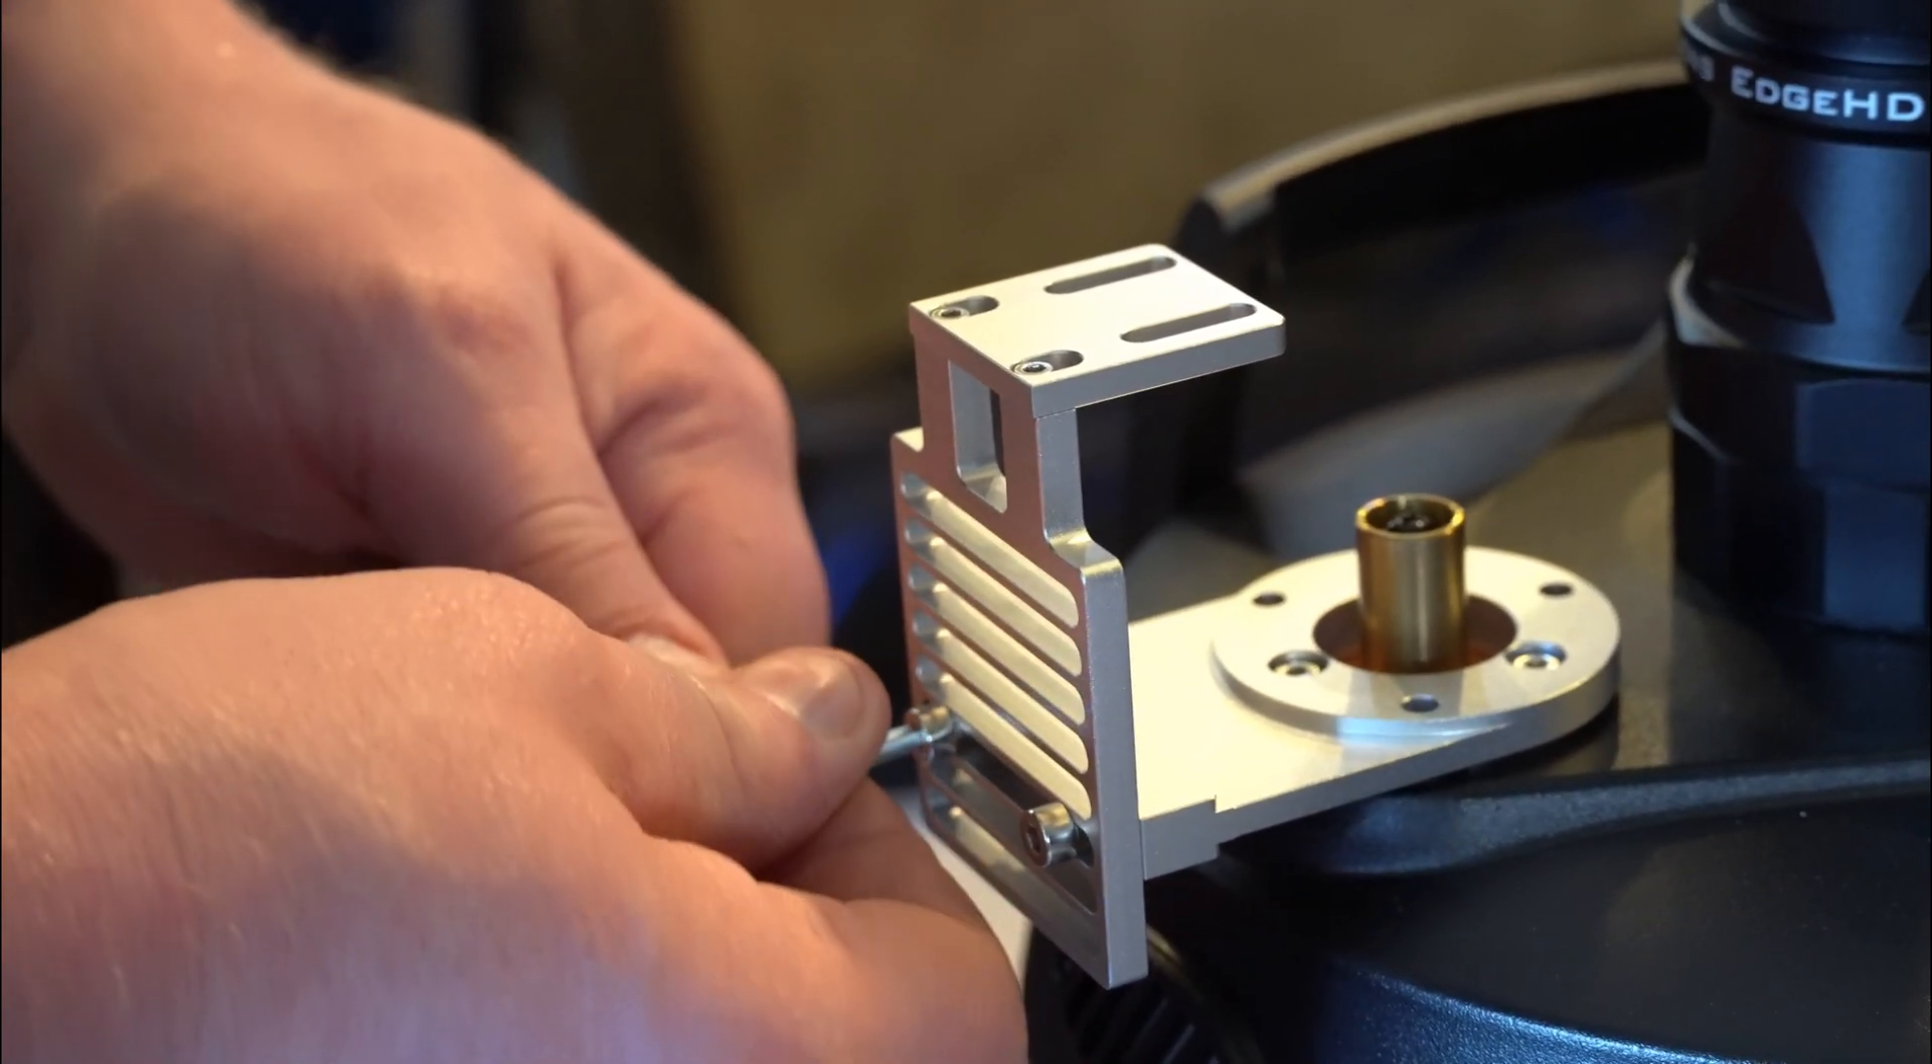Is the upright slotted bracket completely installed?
No.